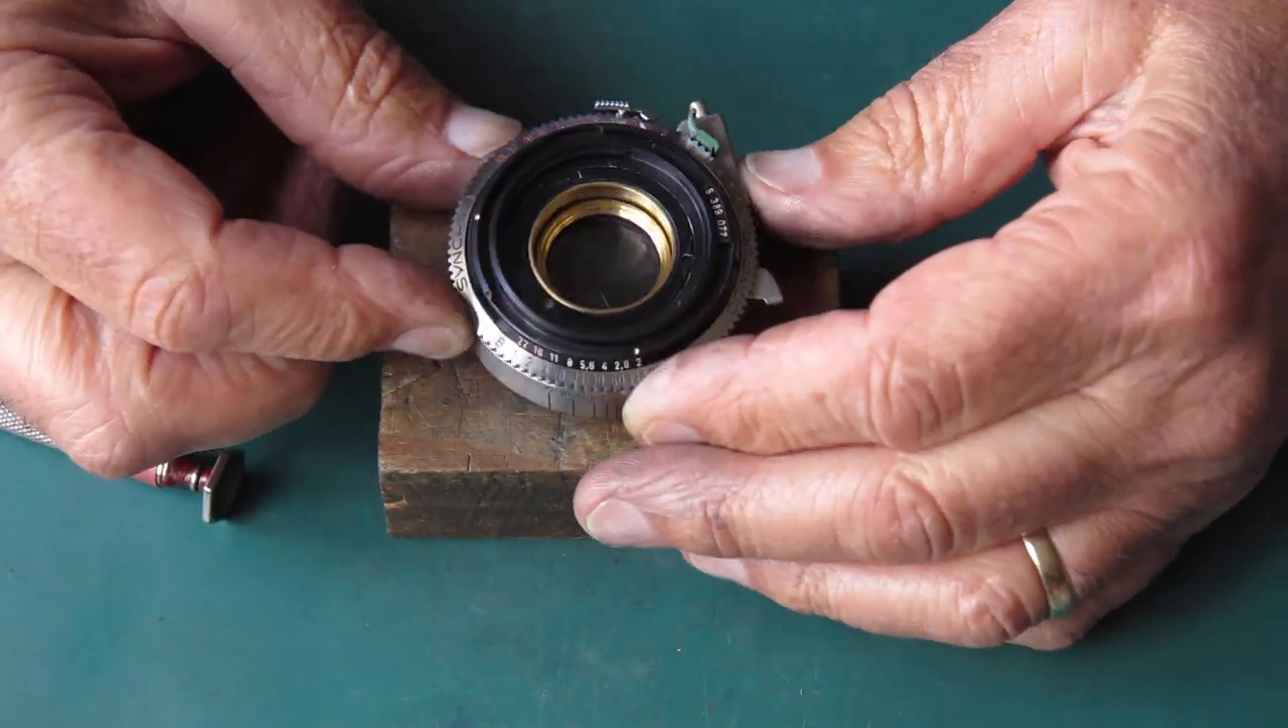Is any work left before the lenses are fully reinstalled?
Yes.